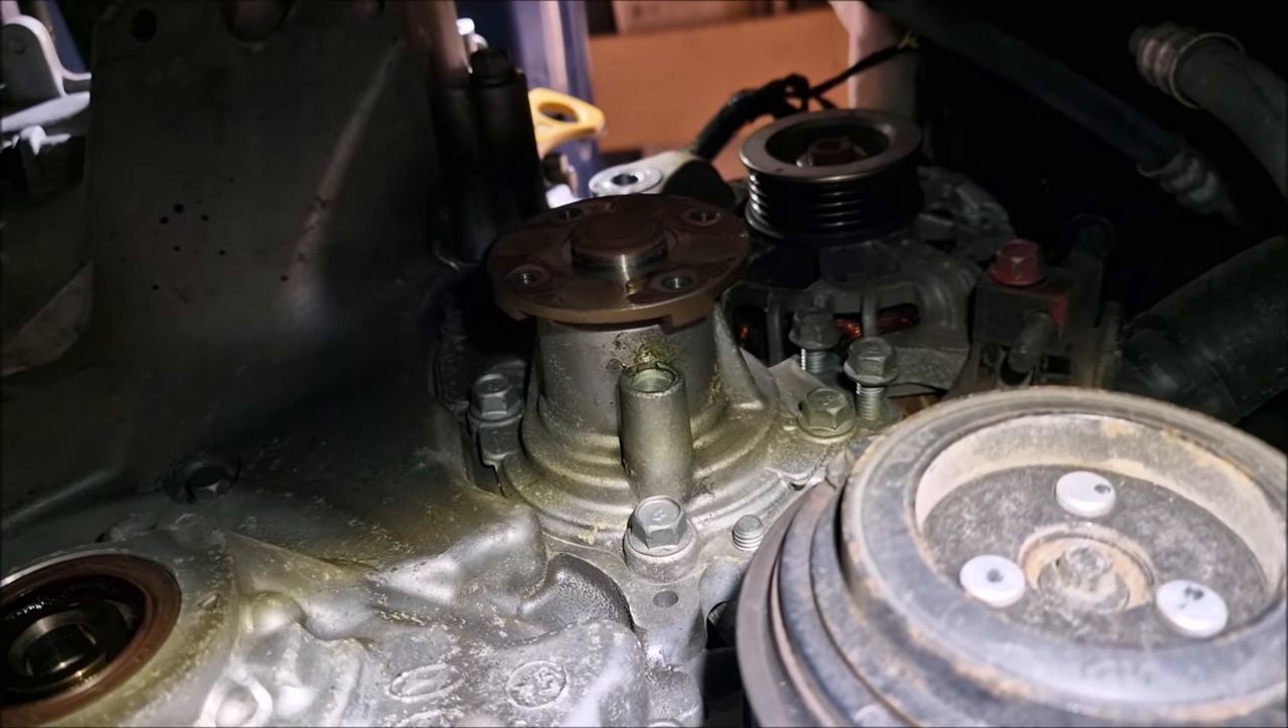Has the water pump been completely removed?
No.